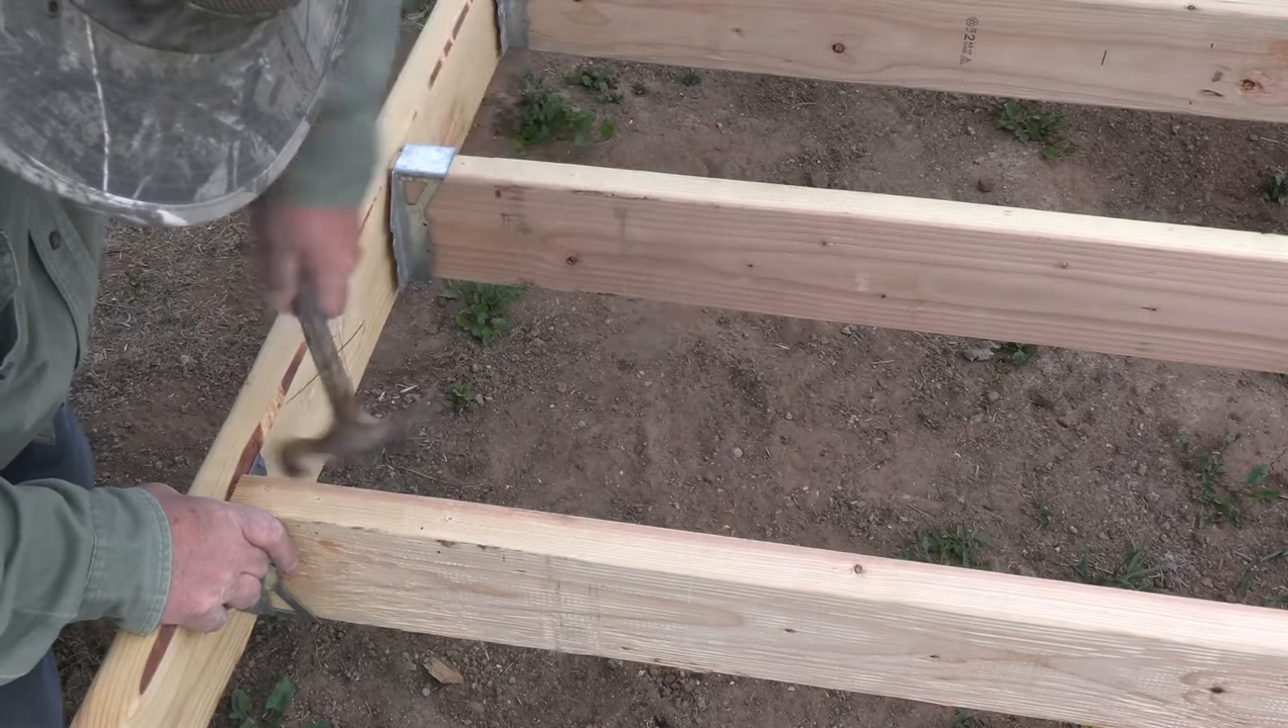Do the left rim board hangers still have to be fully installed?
Yes.